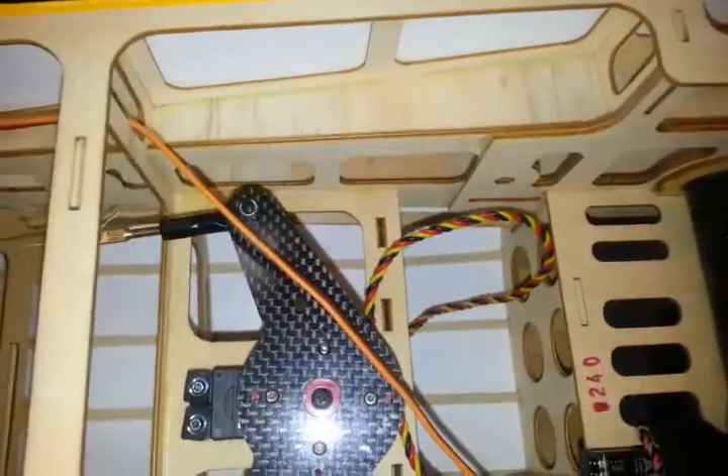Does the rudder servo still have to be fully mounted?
No.